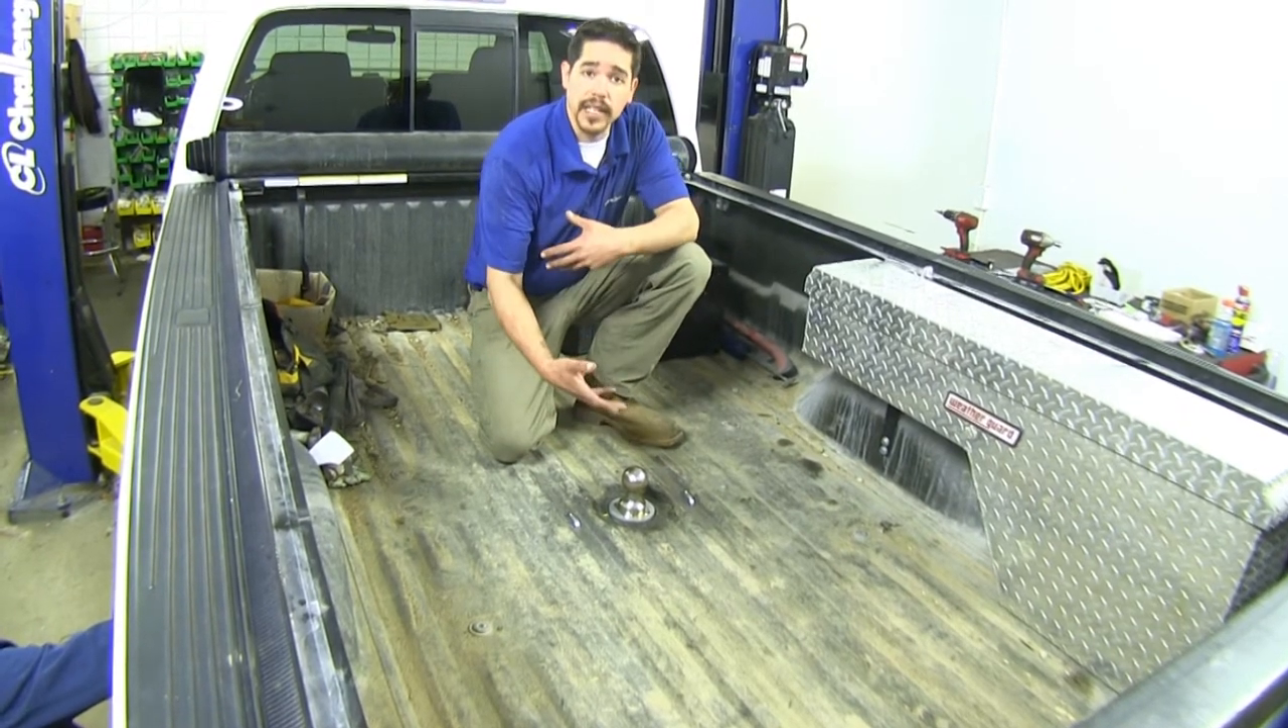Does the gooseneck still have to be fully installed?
No.